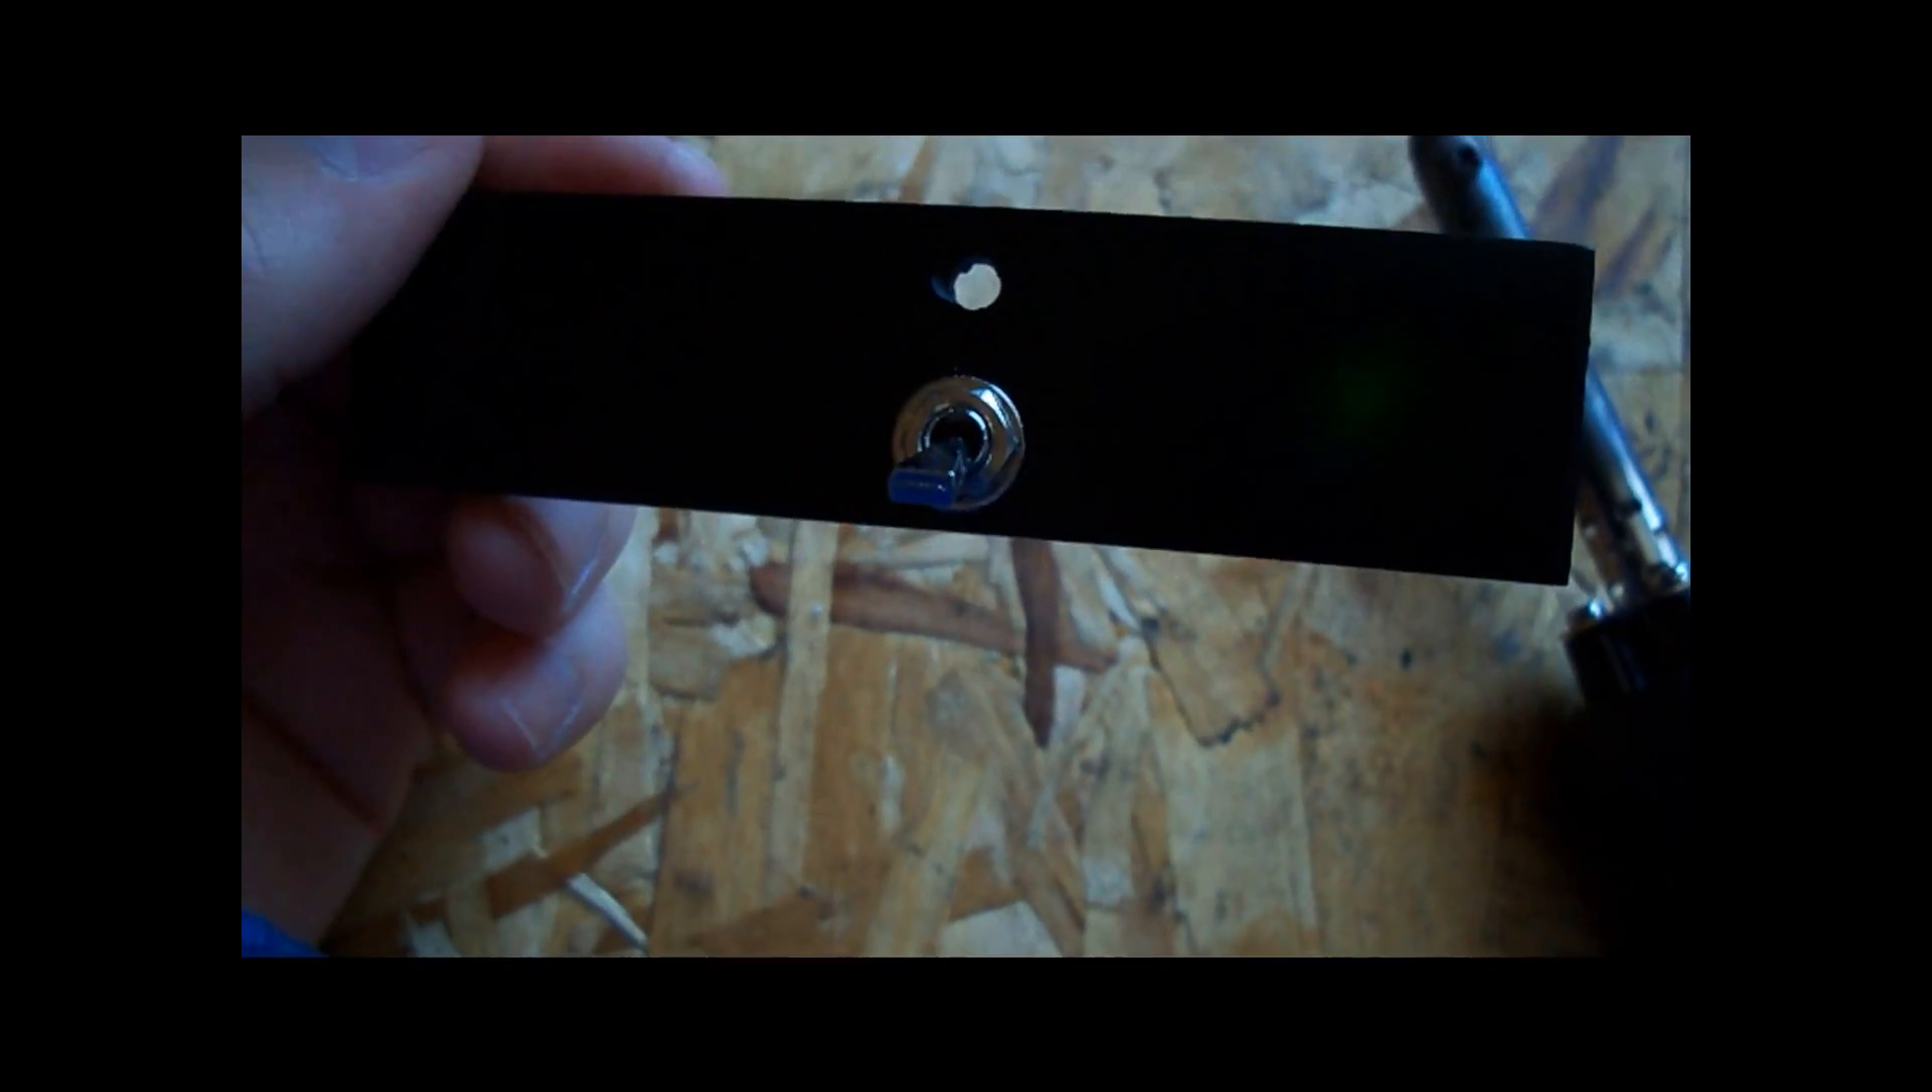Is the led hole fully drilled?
Yes.